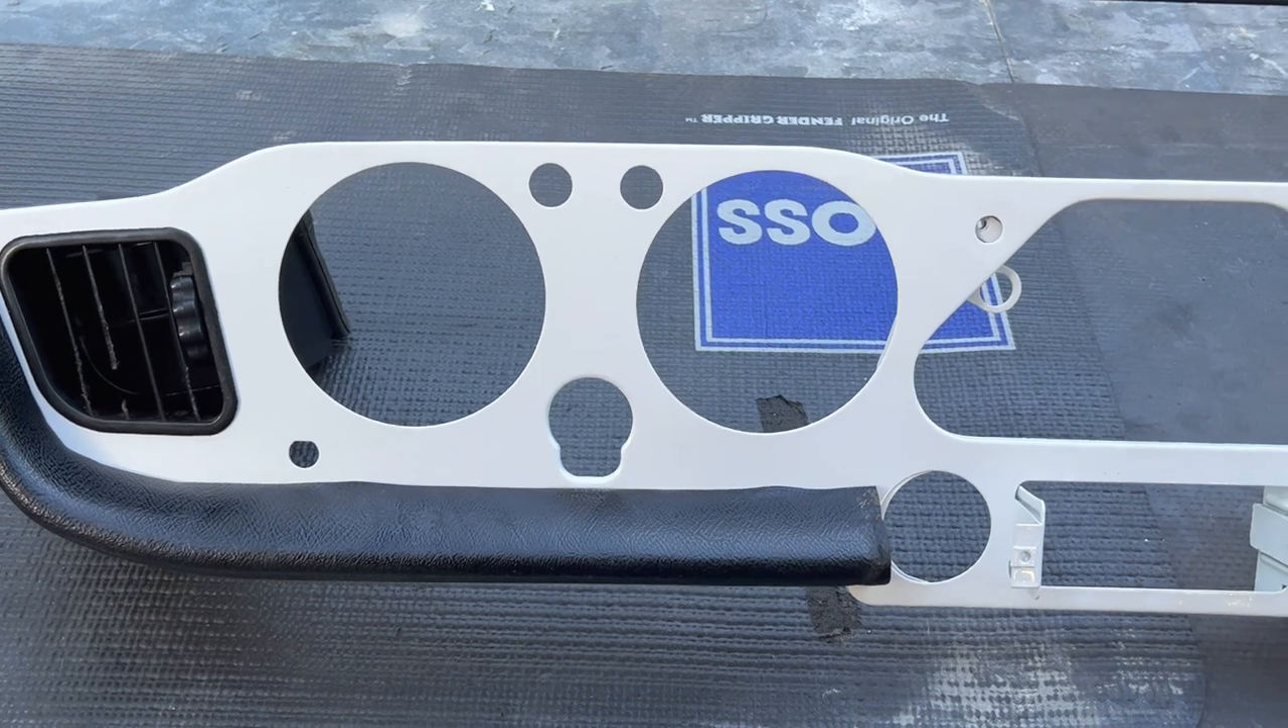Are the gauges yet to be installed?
Yes.